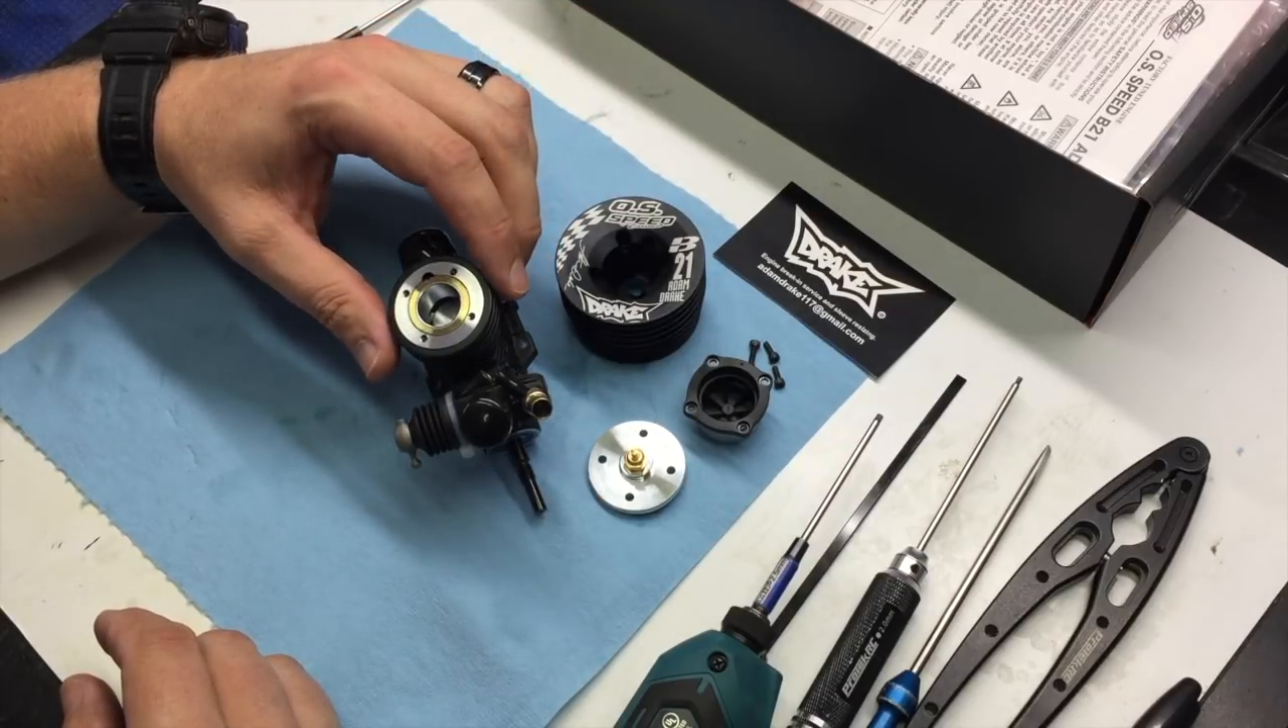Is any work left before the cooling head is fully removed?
No.